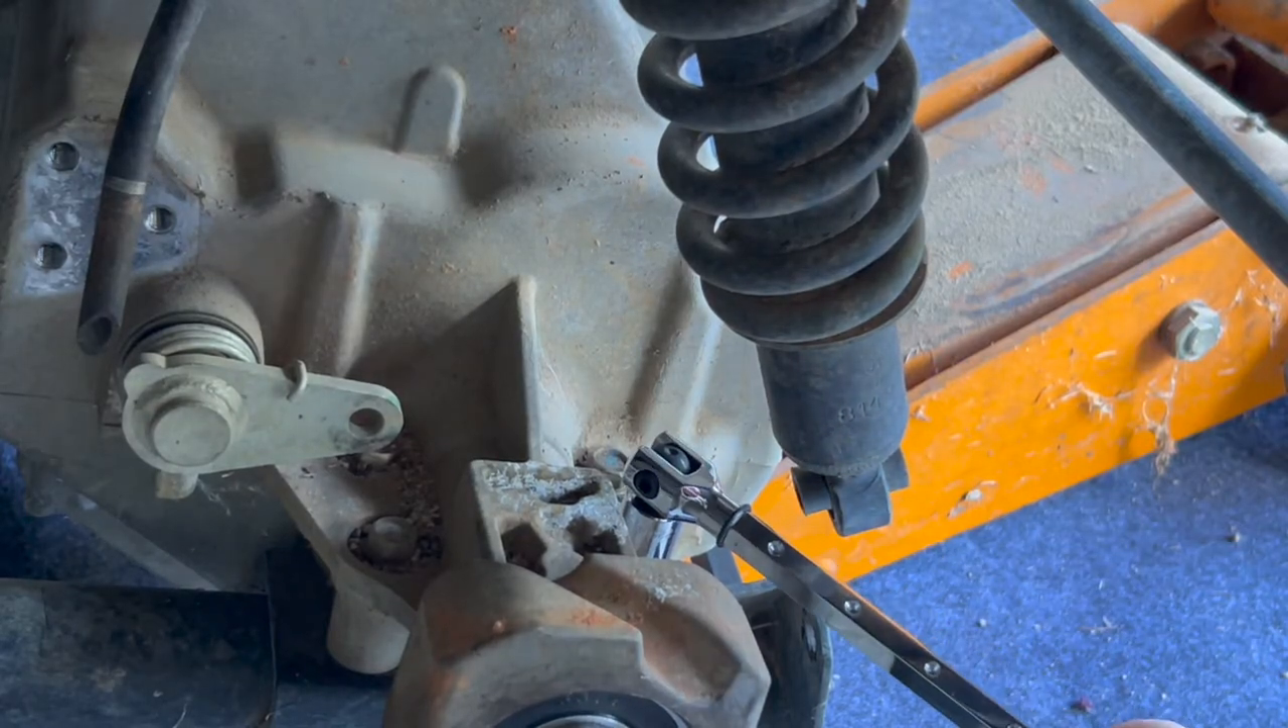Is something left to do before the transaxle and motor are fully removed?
Yes.